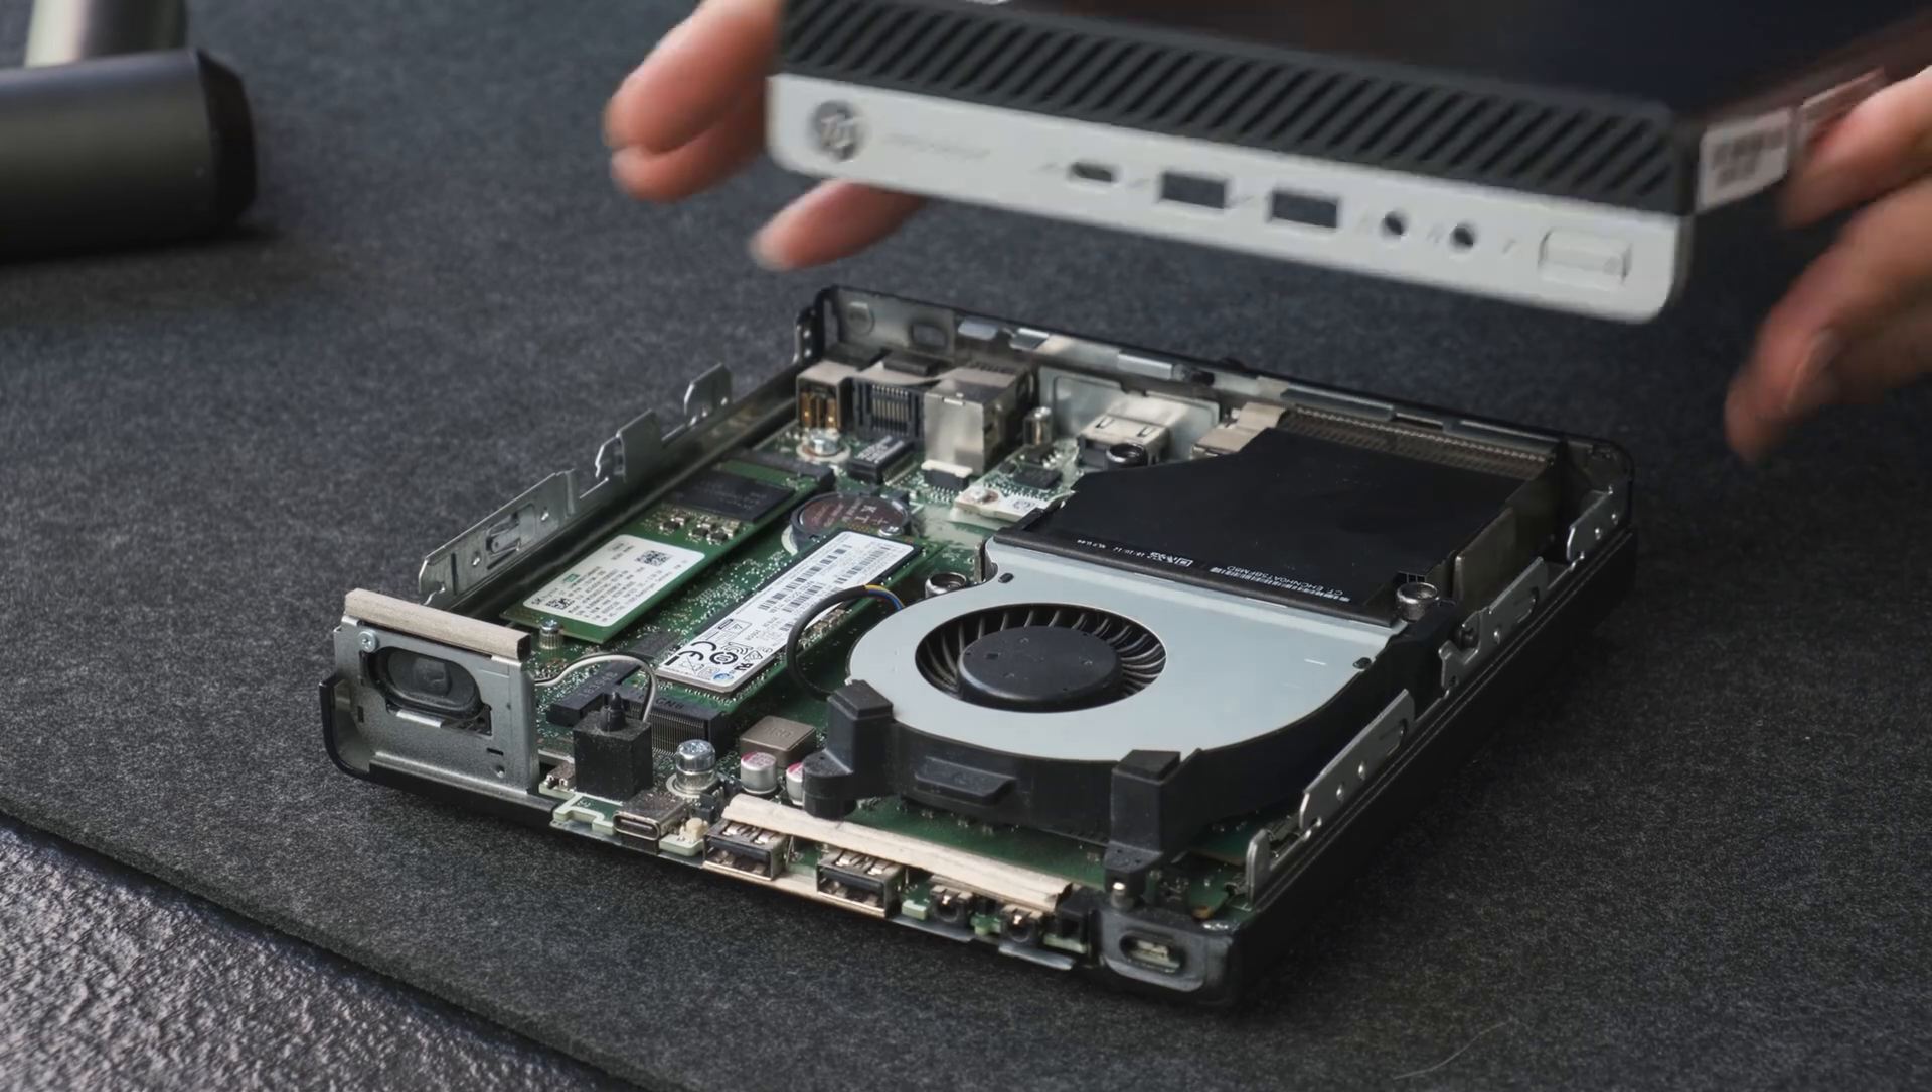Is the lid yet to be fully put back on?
Yes.